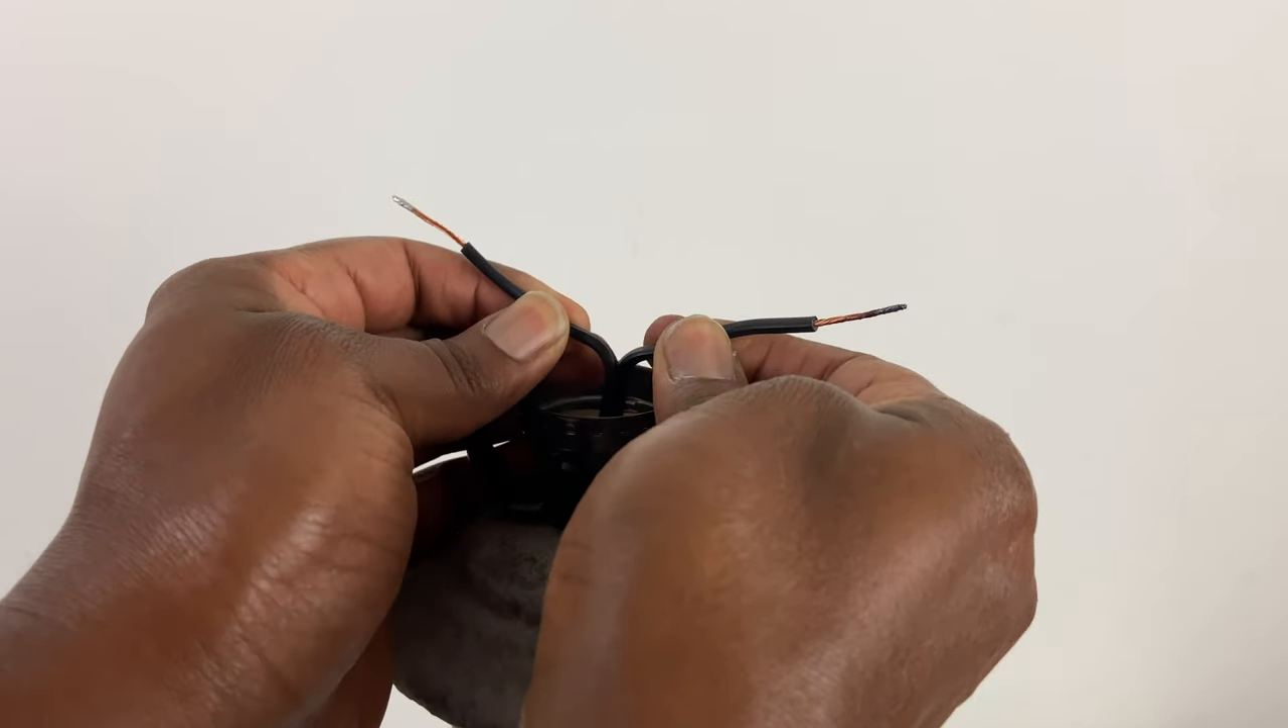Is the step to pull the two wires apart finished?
Yes.